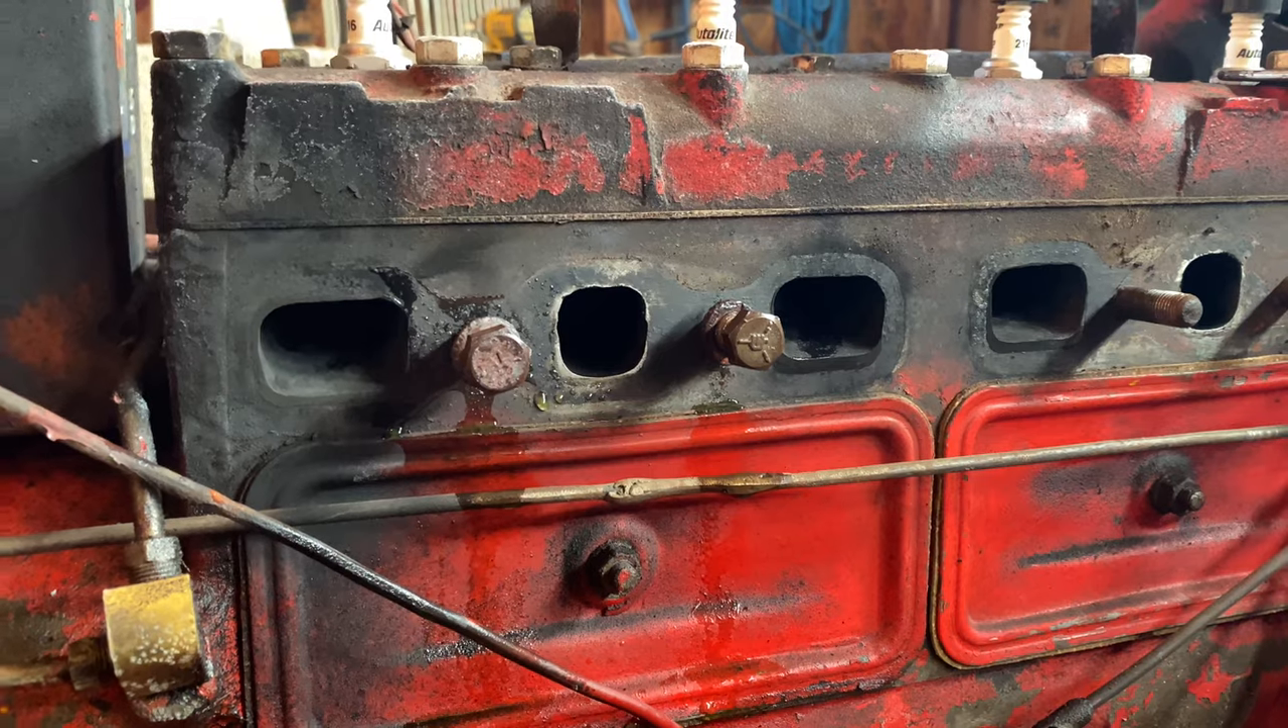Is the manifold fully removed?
Yes.